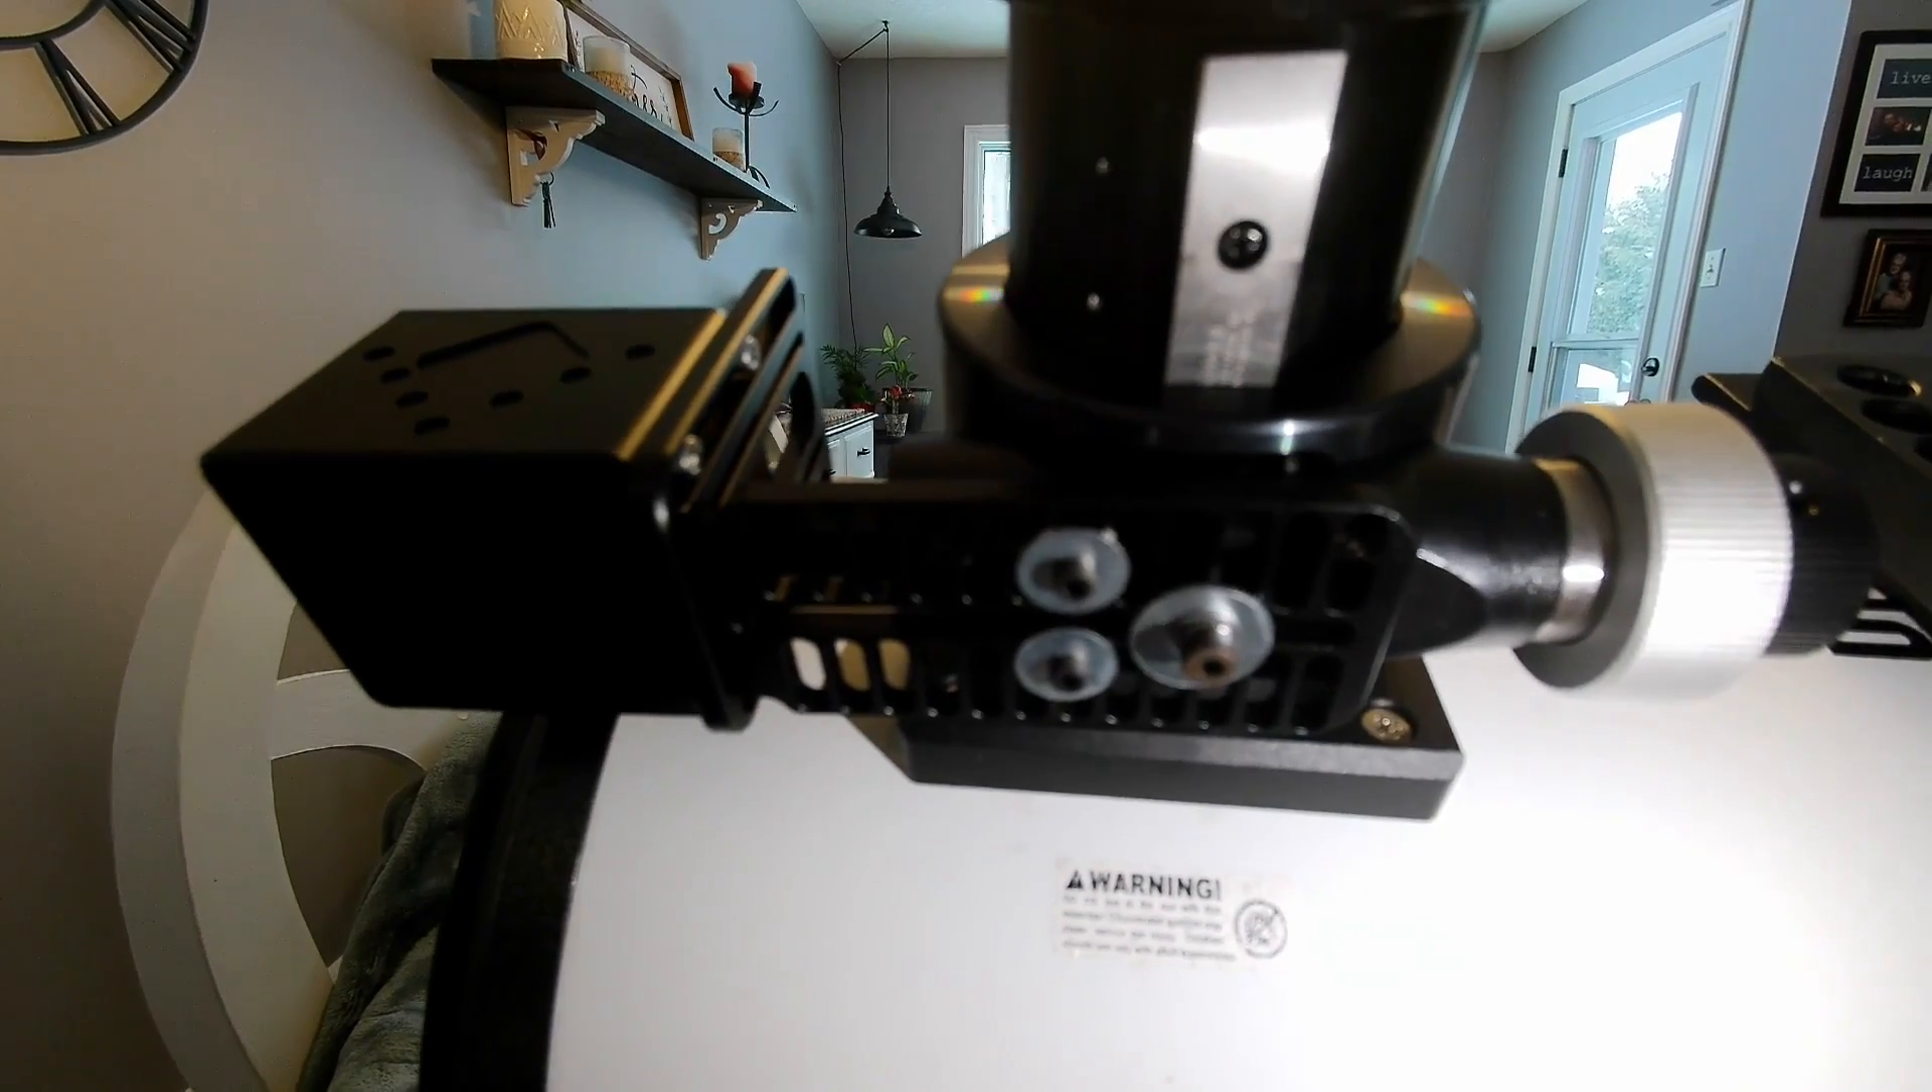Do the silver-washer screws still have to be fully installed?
No.